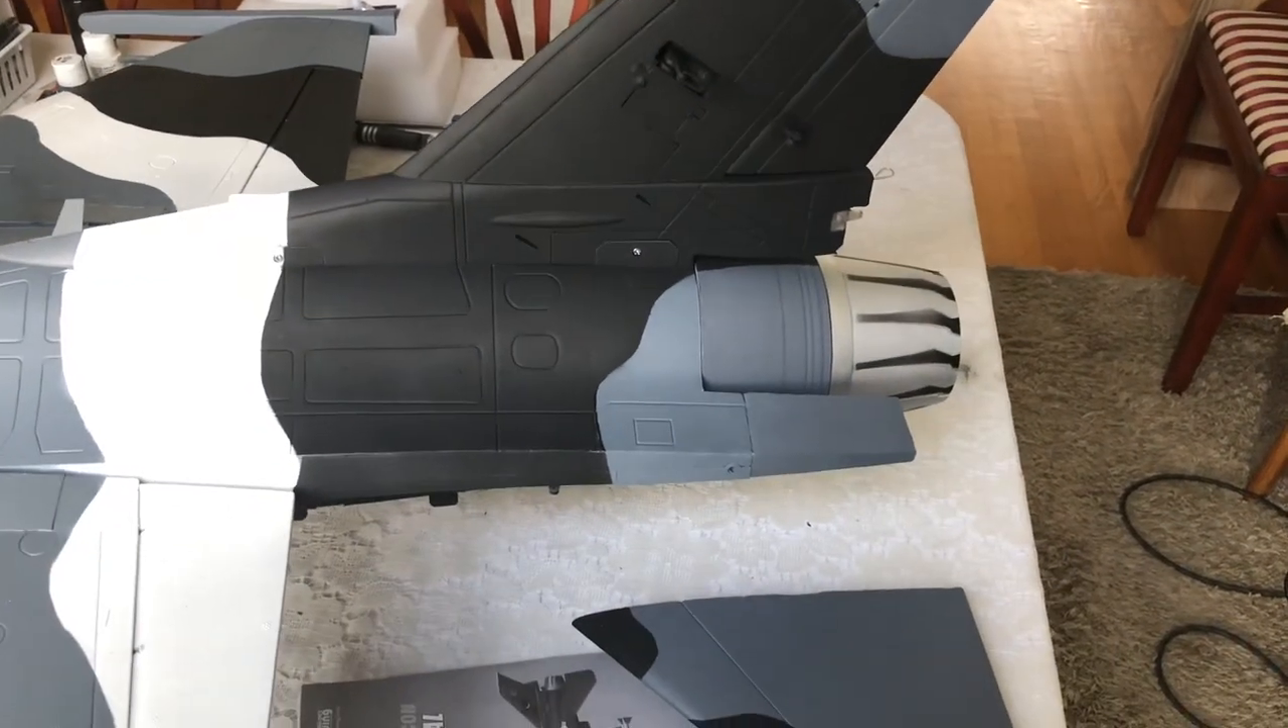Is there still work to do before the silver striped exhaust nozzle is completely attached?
No.